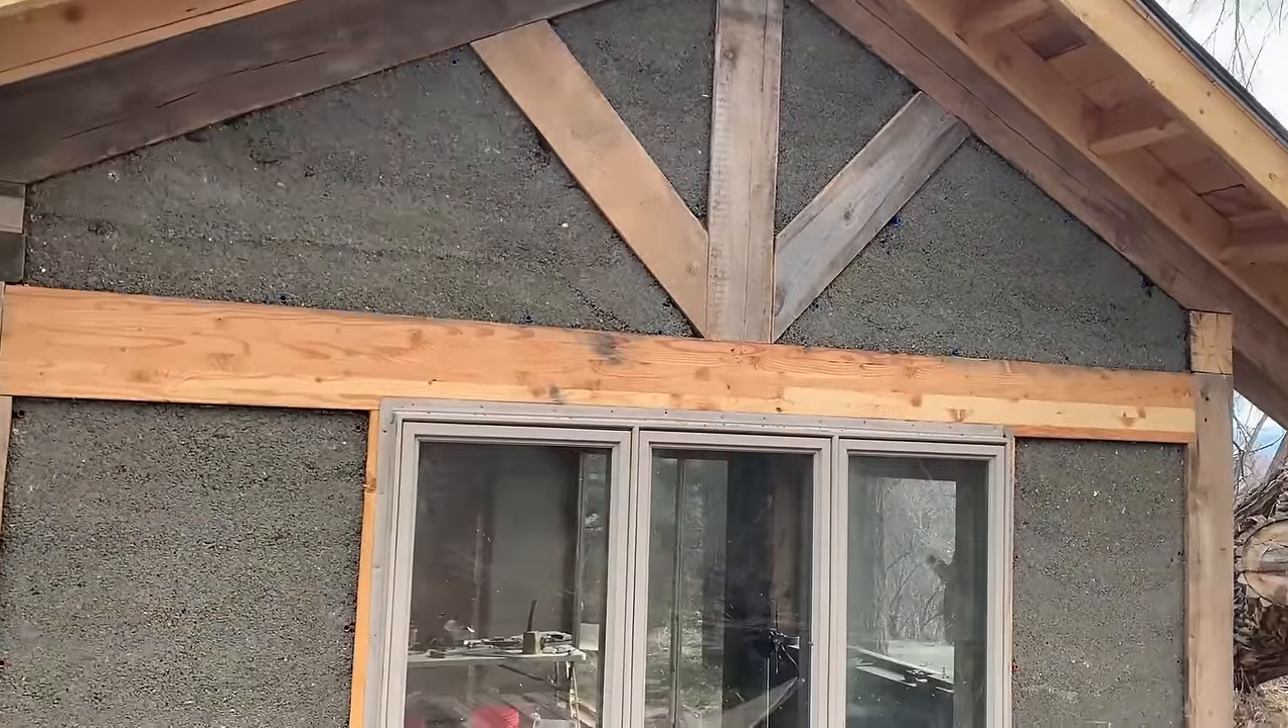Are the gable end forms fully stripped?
Yes.